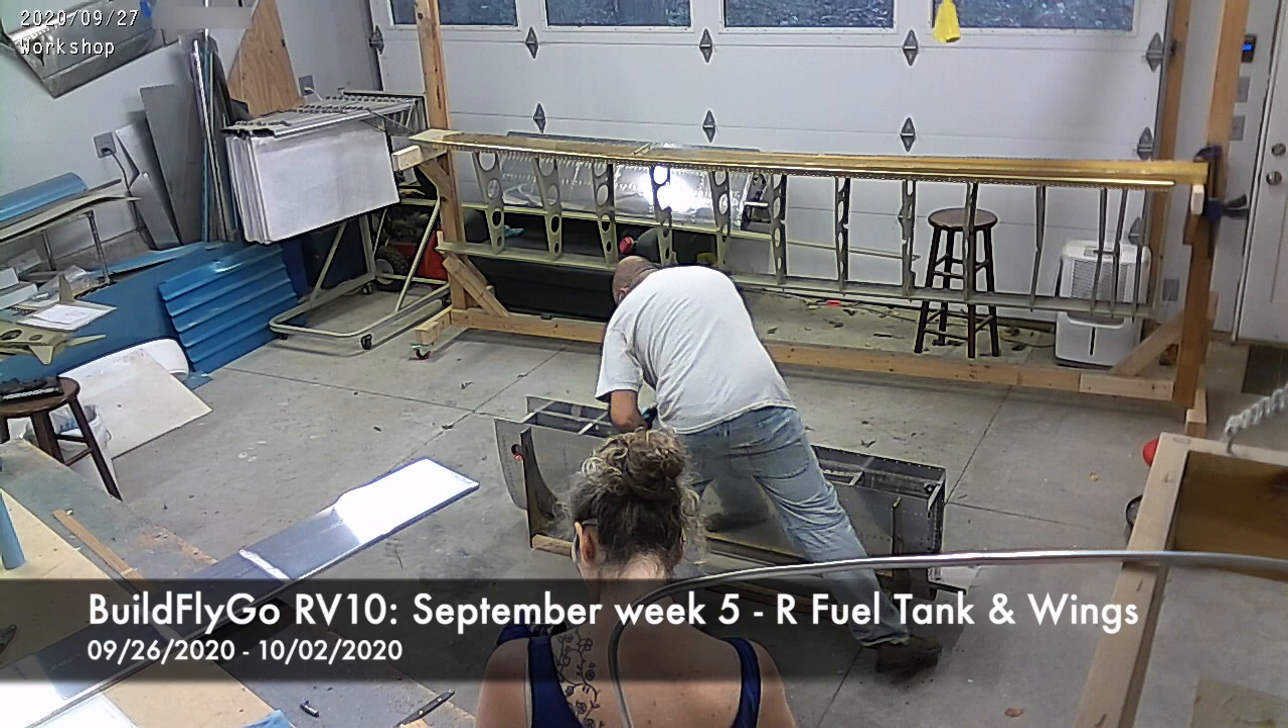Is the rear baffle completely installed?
No.